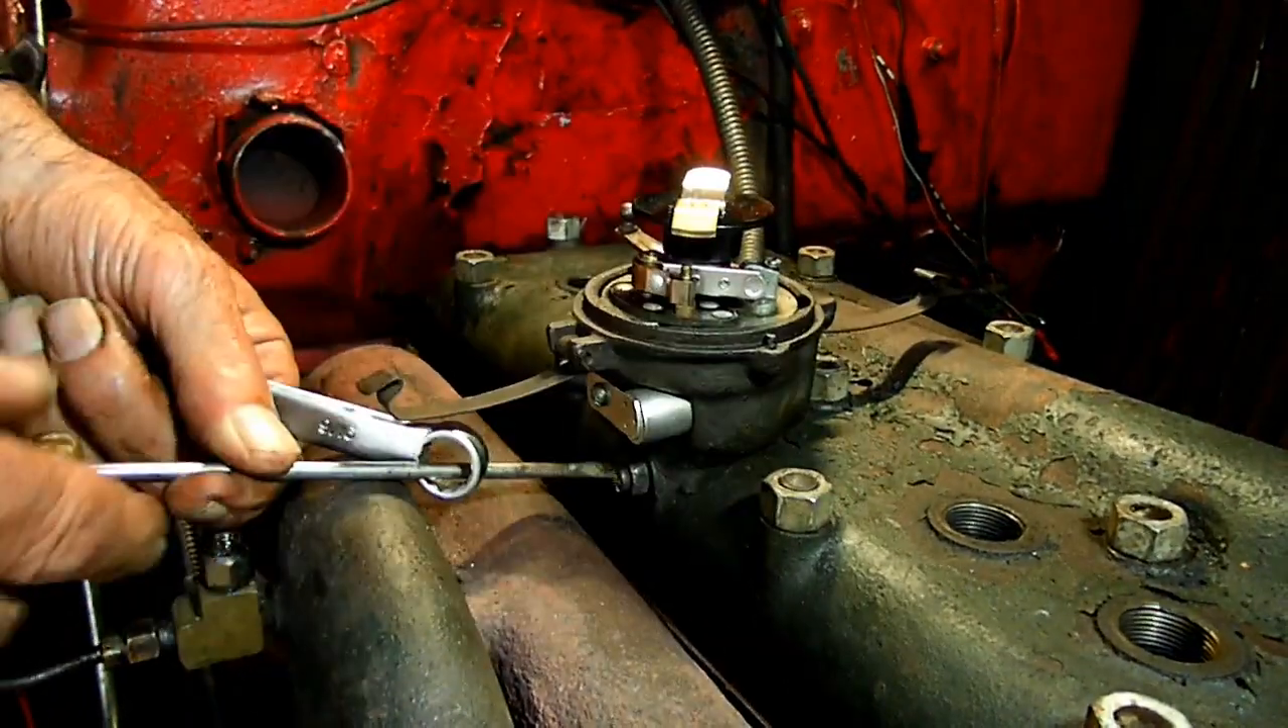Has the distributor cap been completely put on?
No.